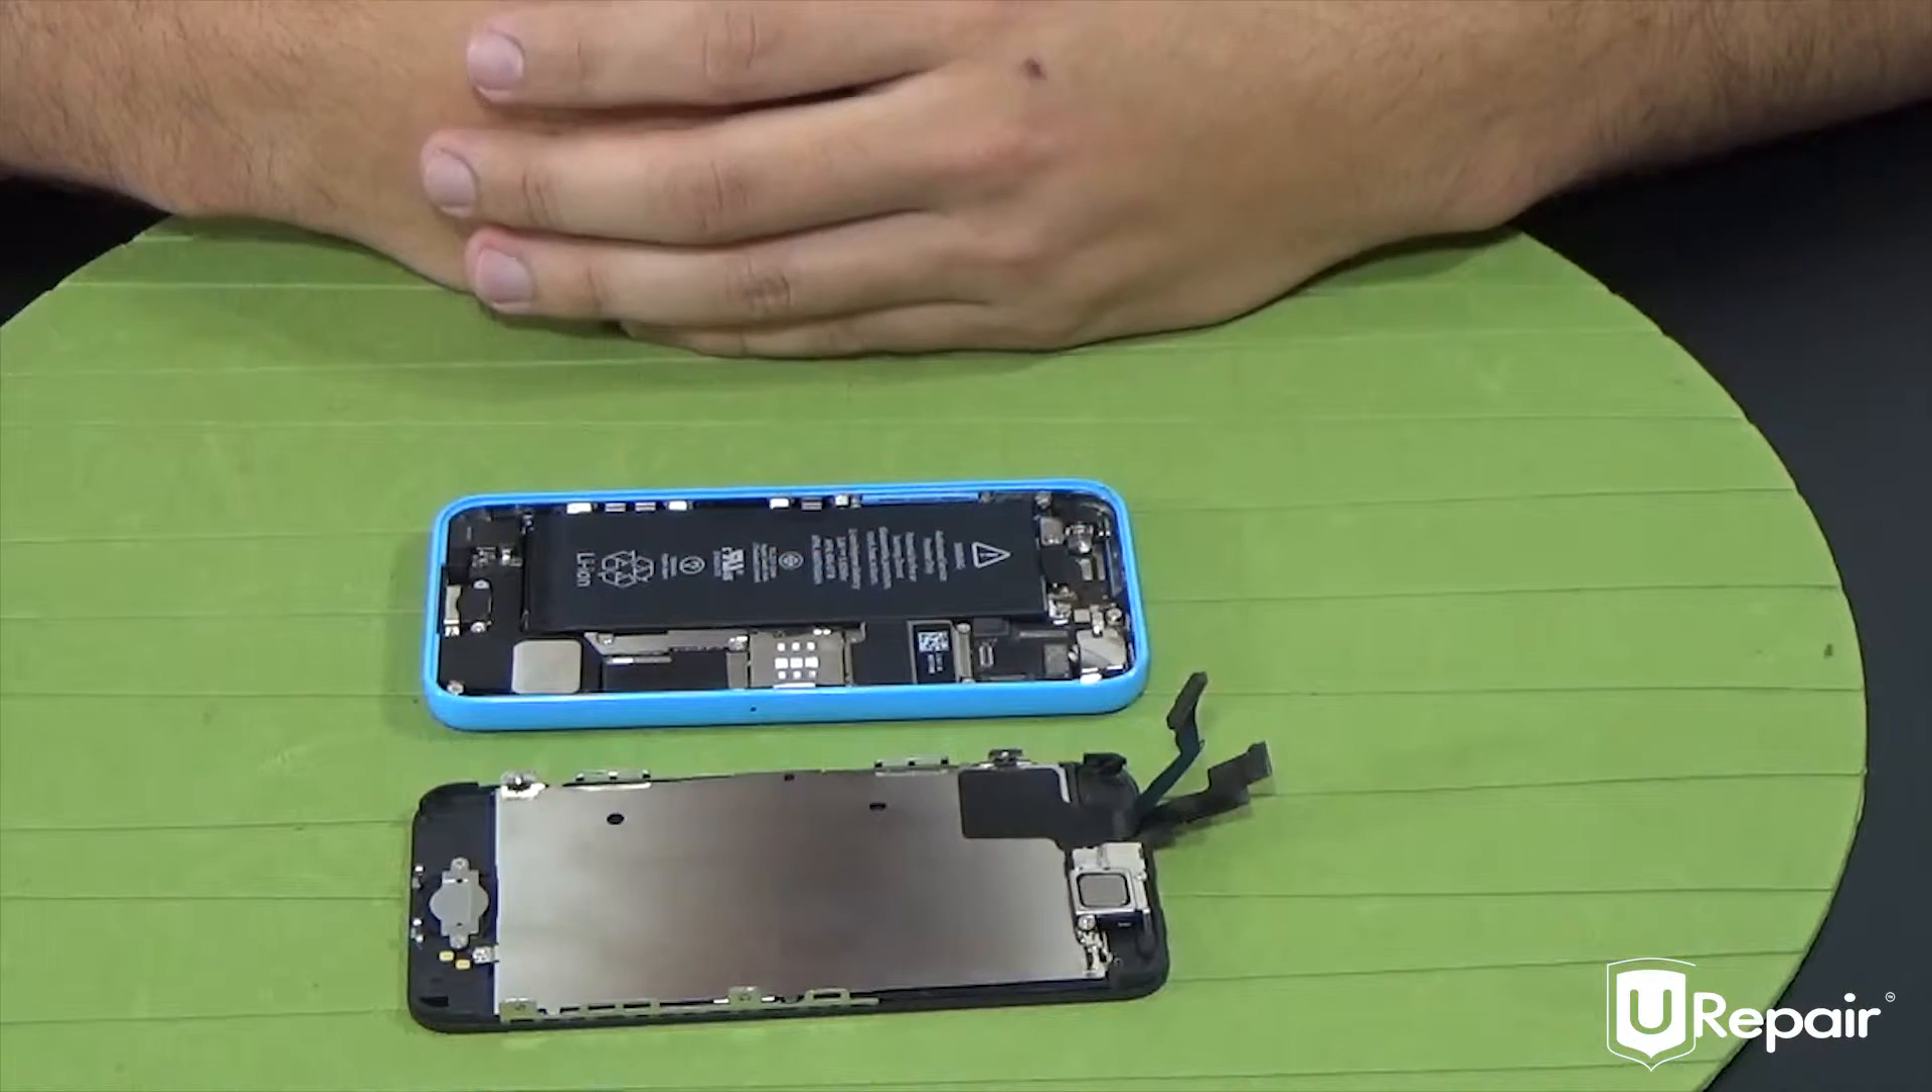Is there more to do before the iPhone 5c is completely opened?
No.